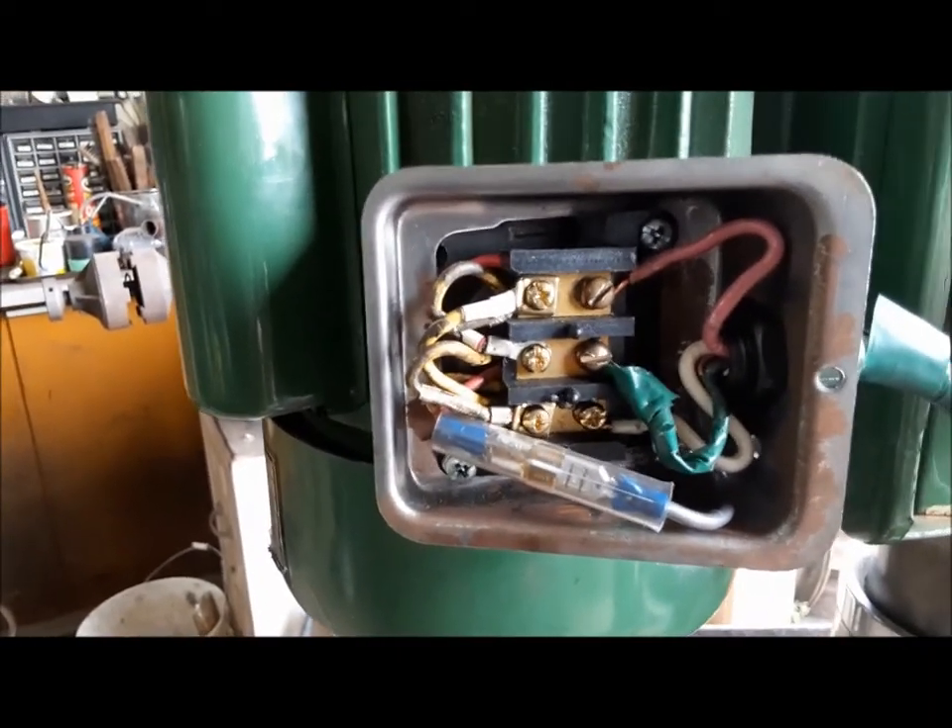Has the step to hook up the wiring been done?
Yes.